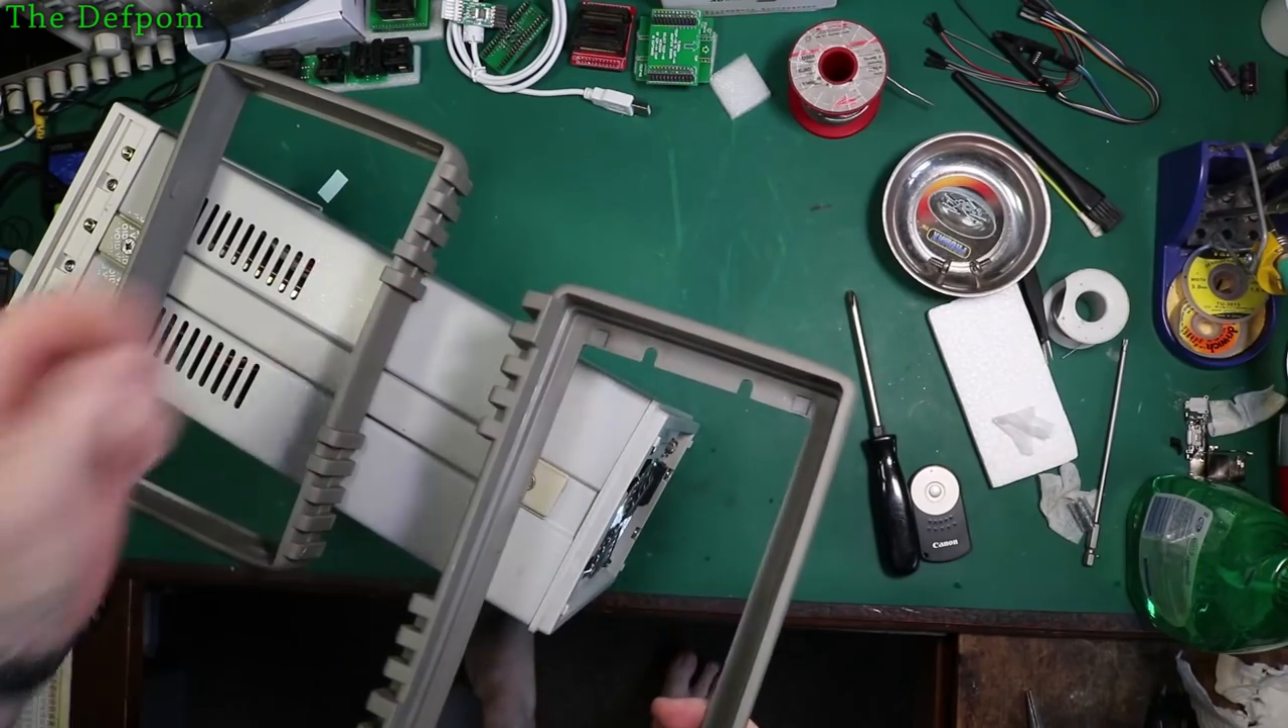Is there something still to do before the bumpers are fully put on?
Yes.